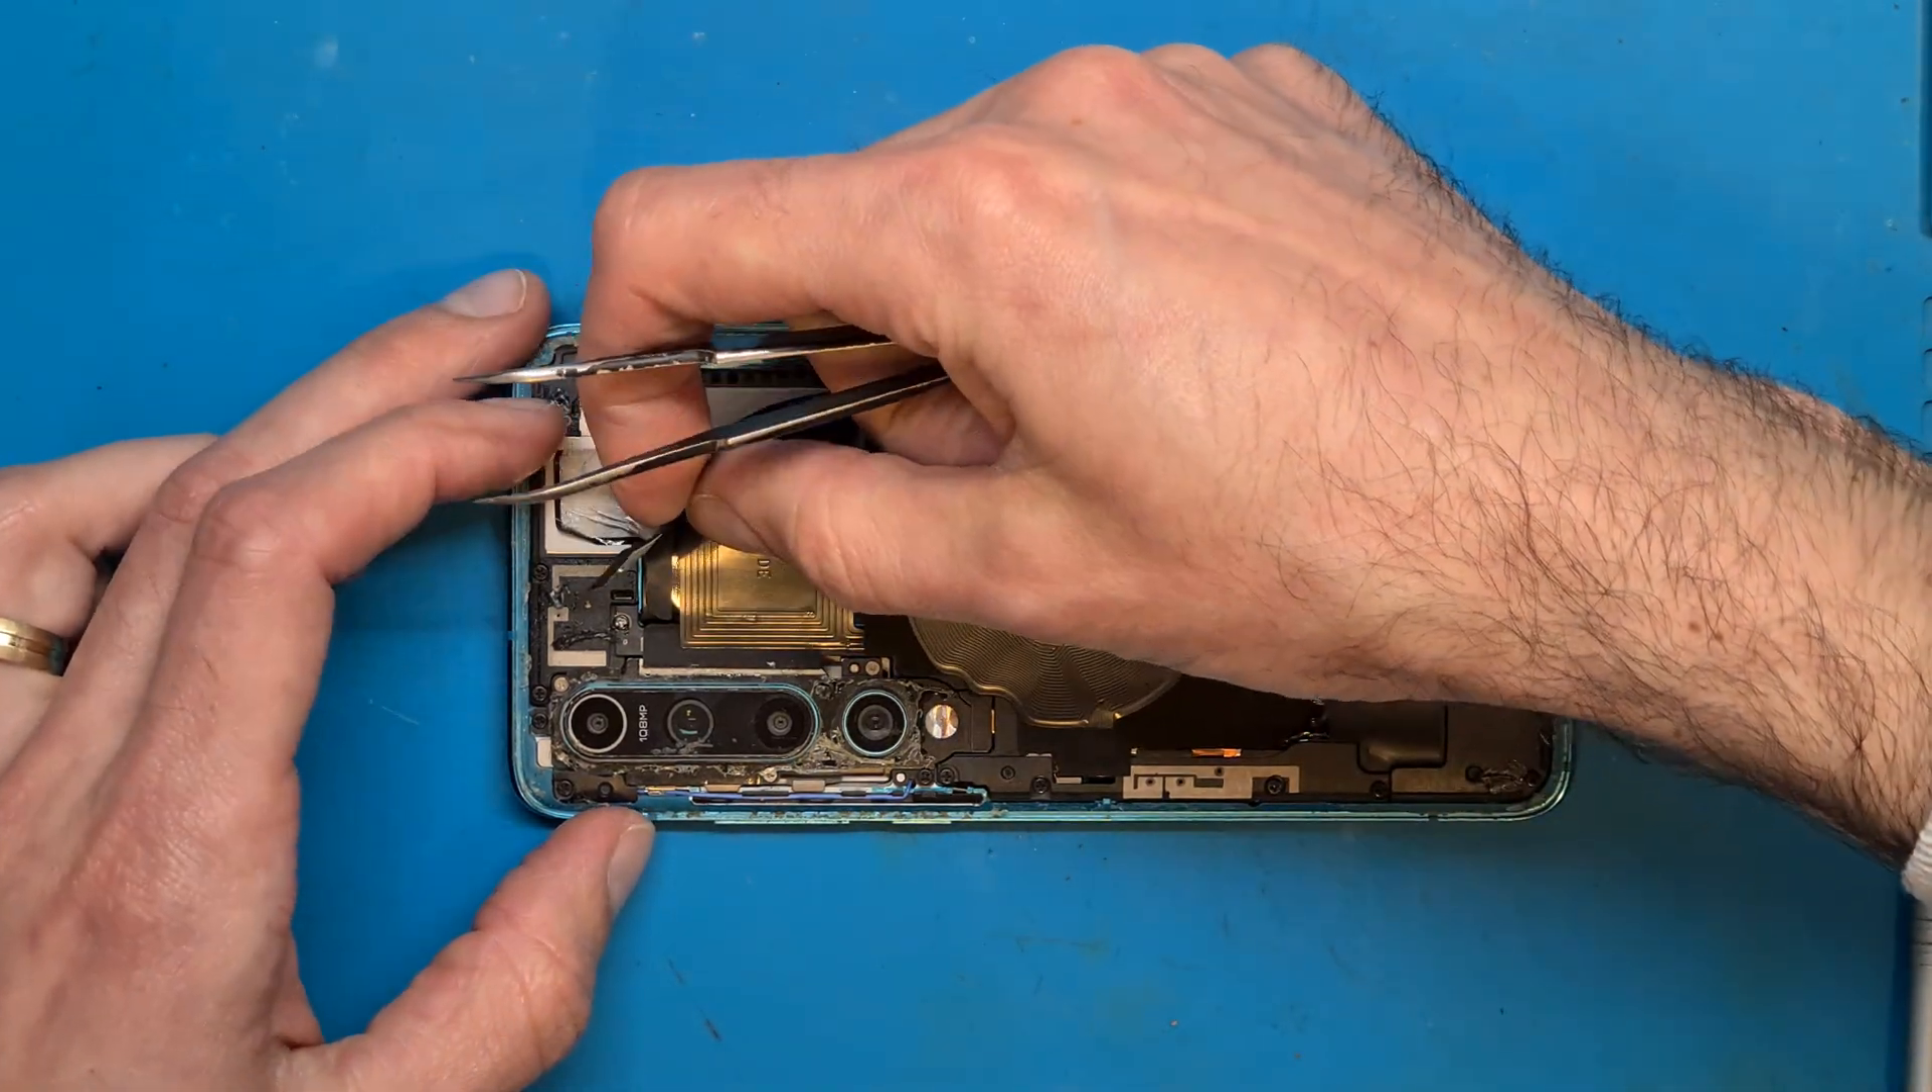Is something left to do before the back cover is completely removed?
No.